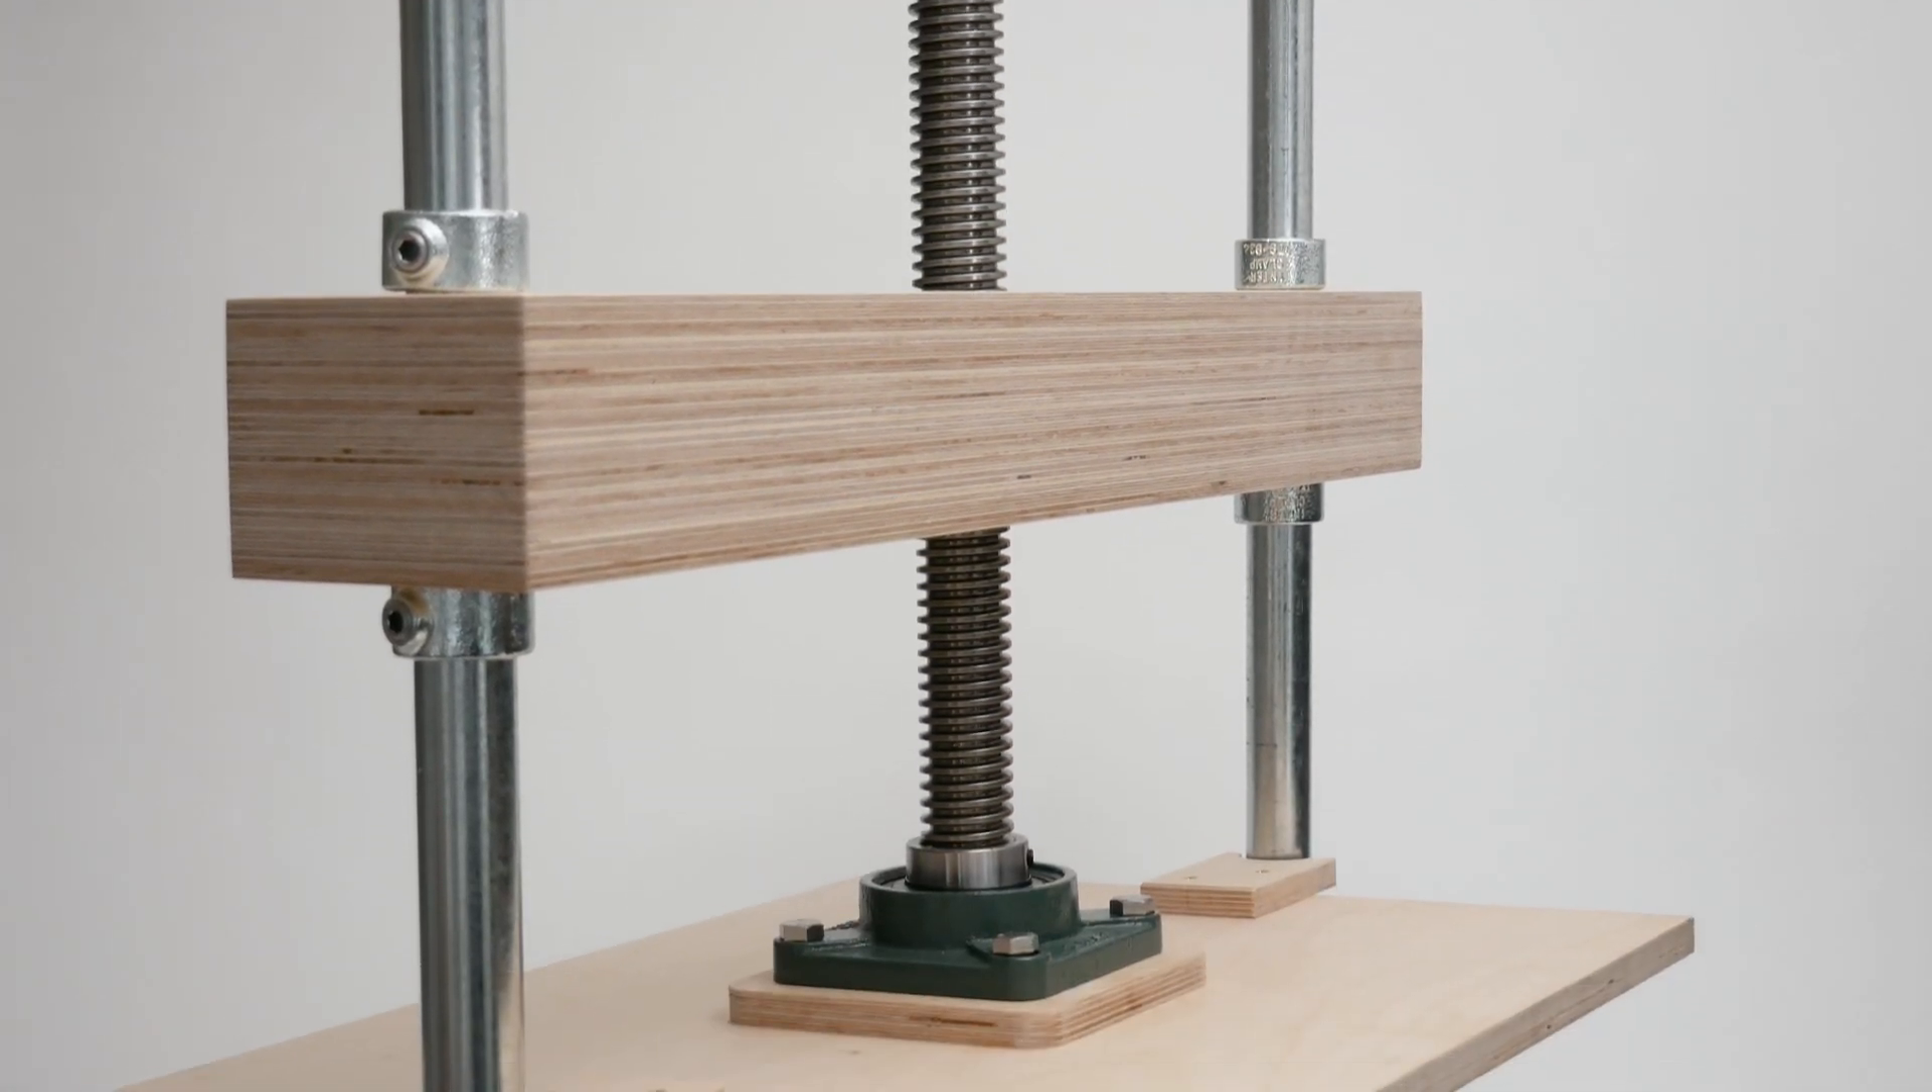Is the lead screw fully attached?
Yes.